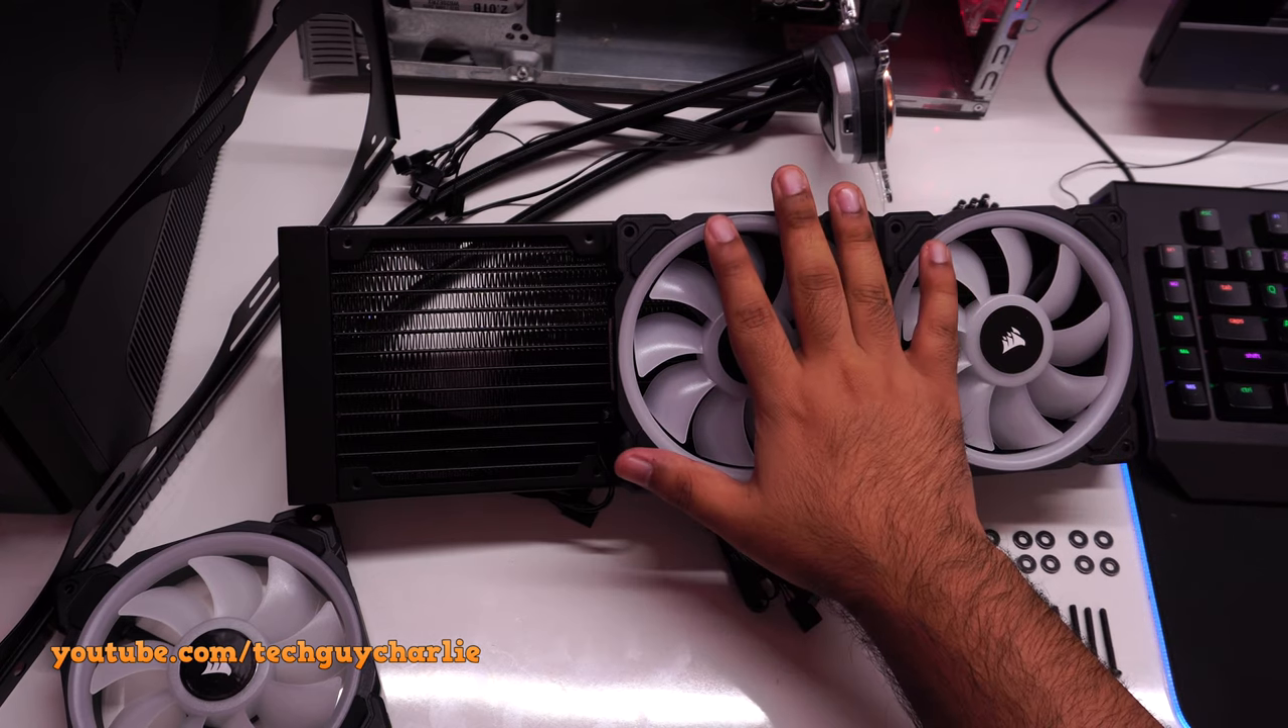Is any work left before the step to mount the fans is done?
Yes.